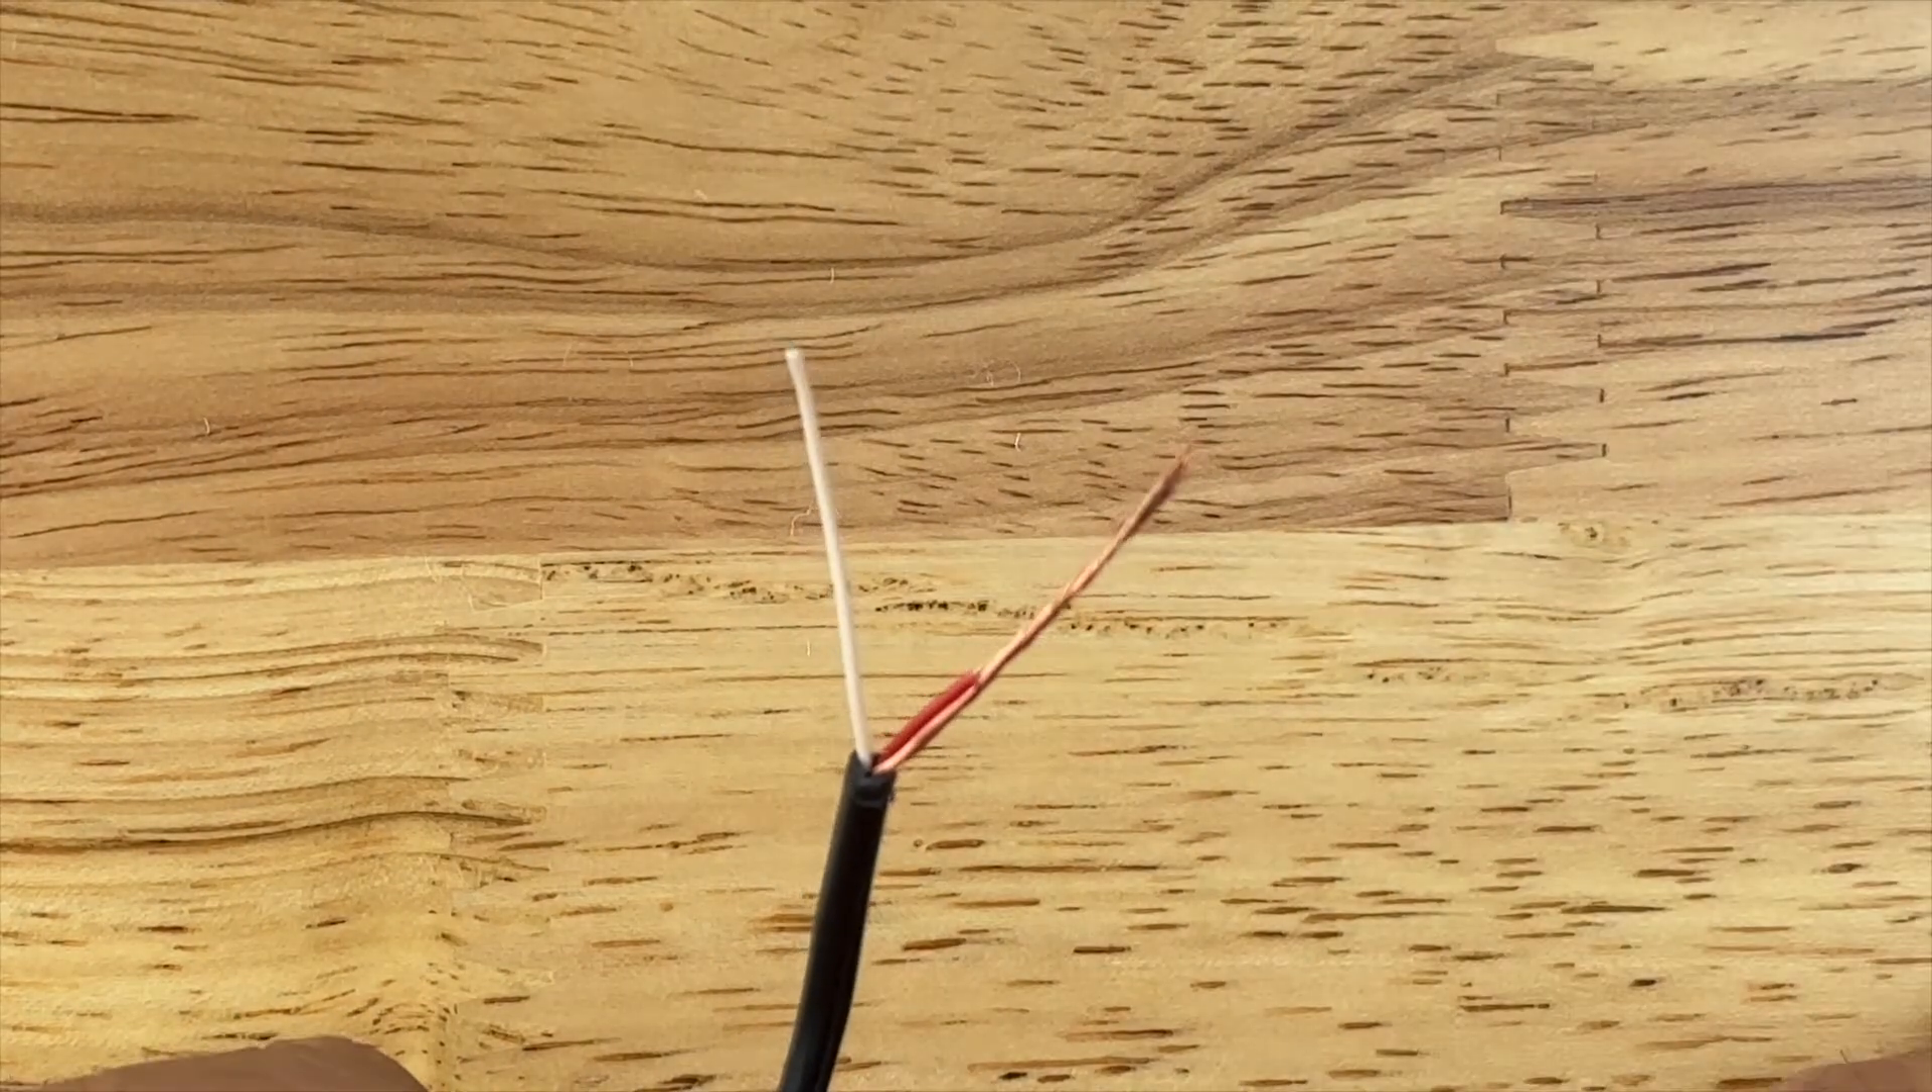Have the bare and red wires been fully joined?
Yes.